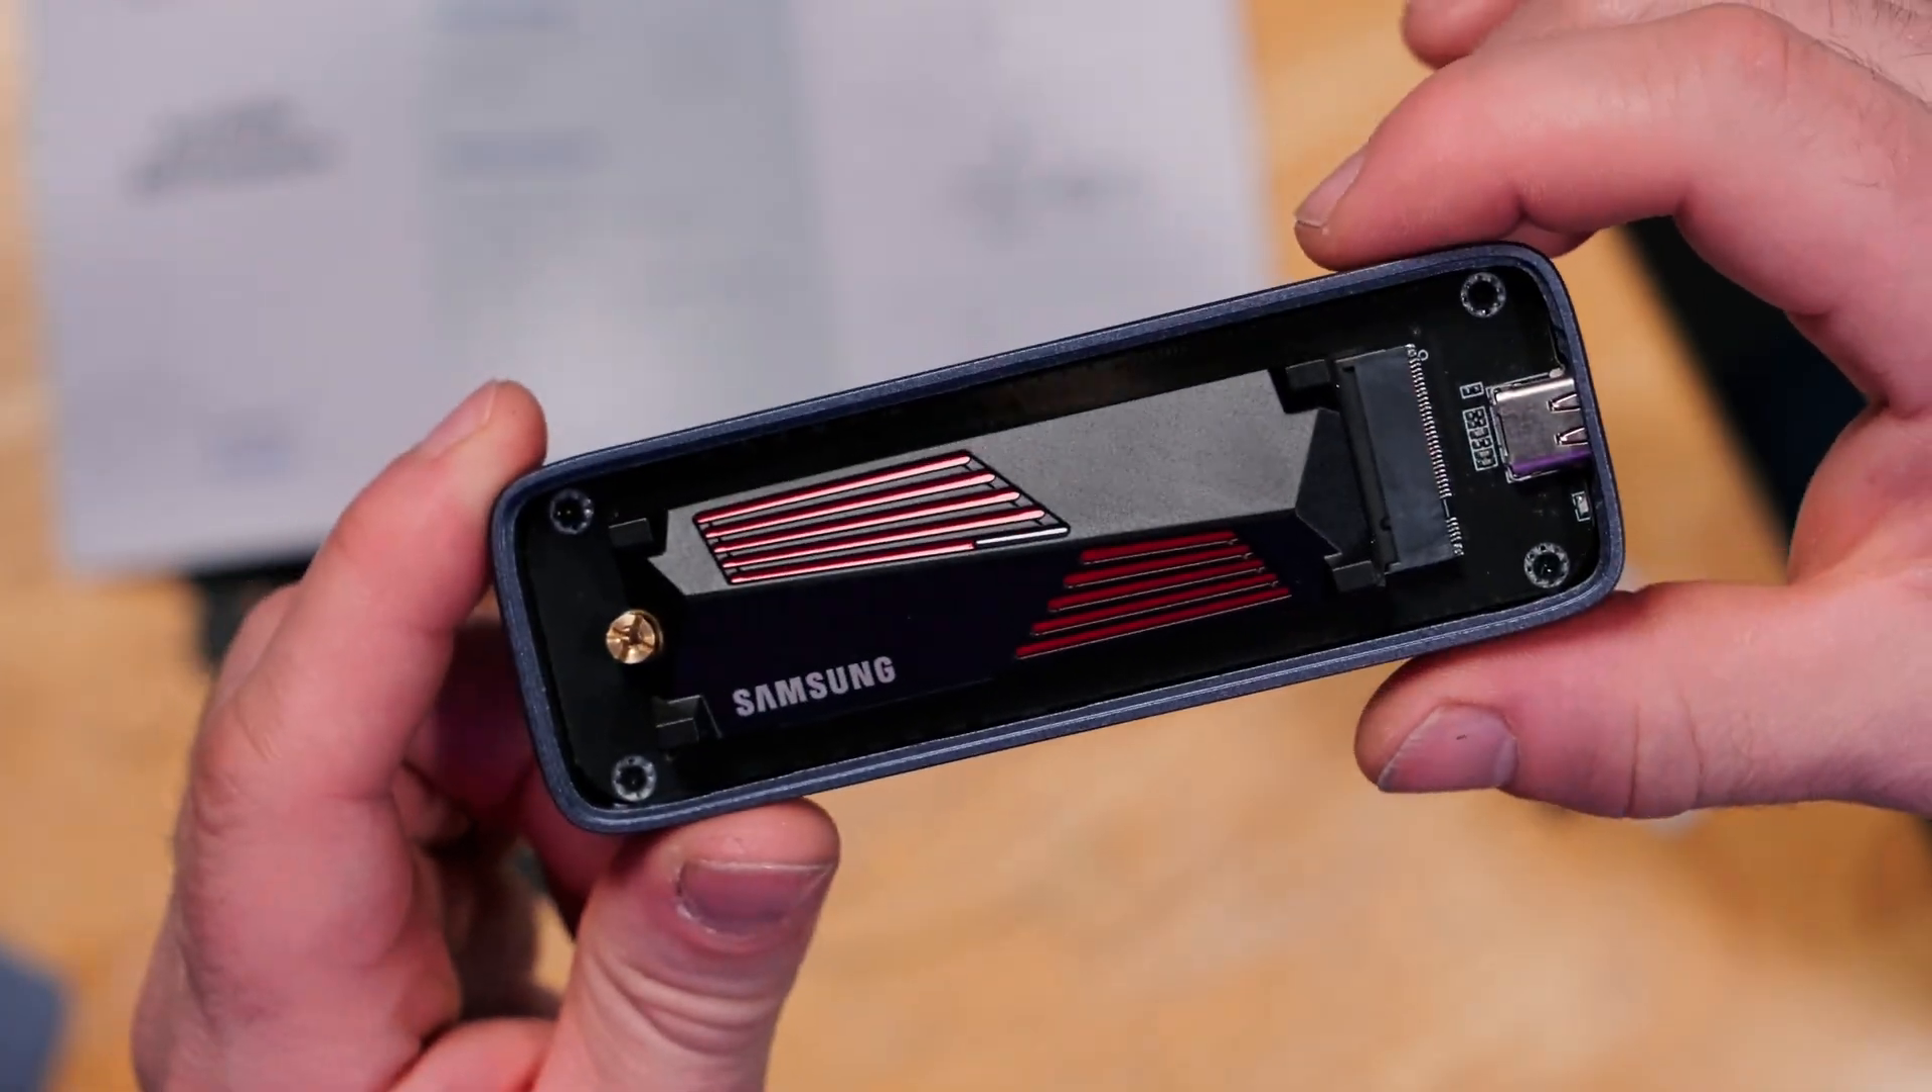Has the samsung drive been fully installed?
Yes.